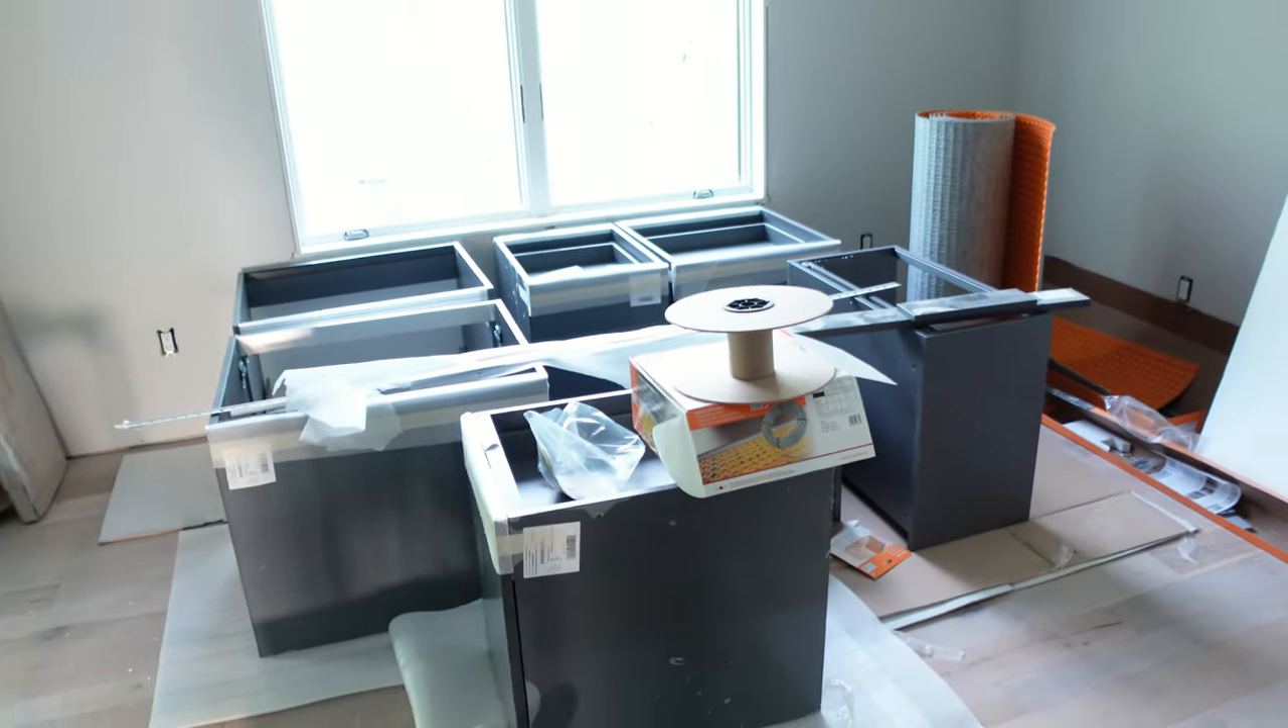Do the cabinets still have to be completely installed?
Yes.